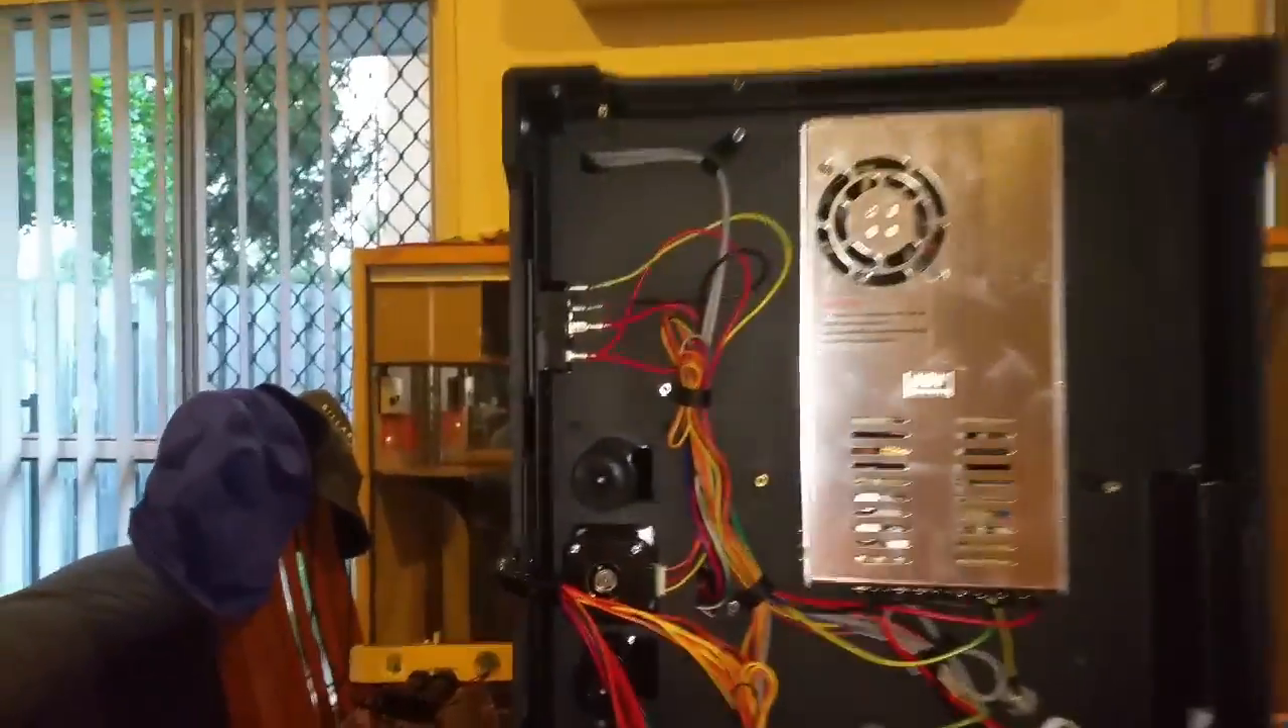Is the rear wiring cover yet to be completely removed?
No.